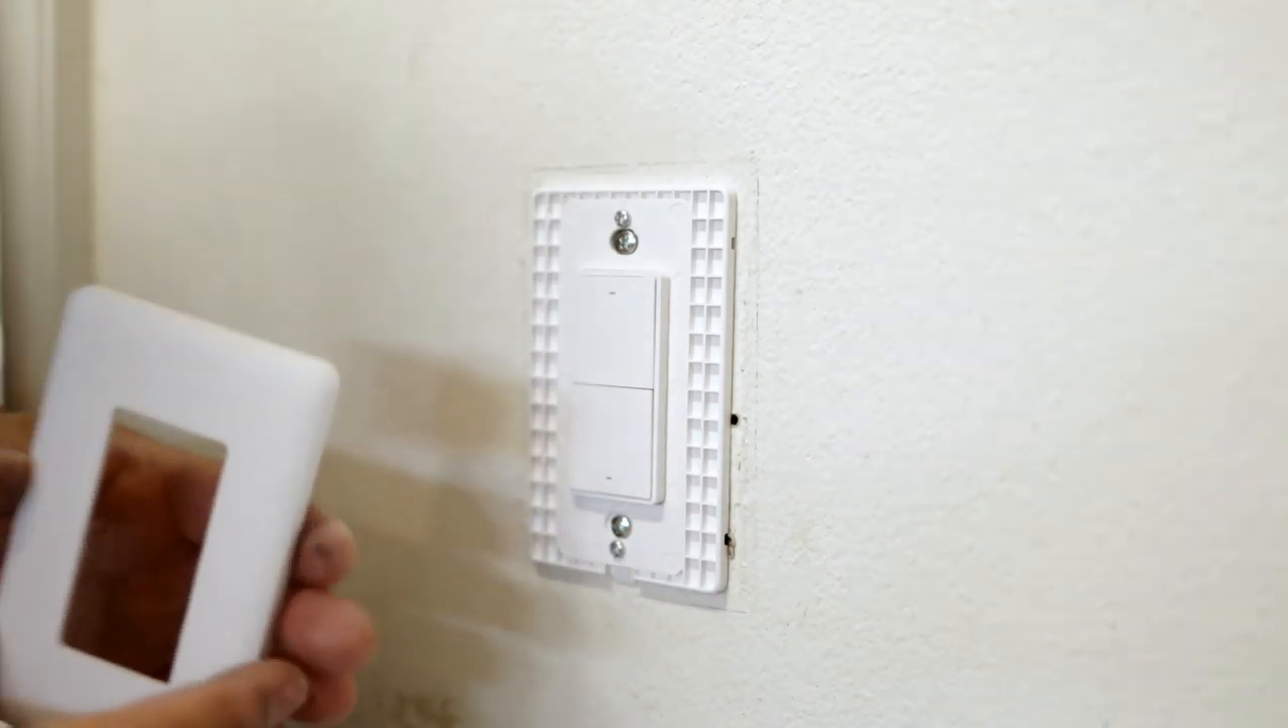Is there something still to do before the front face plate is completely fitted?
Yes.